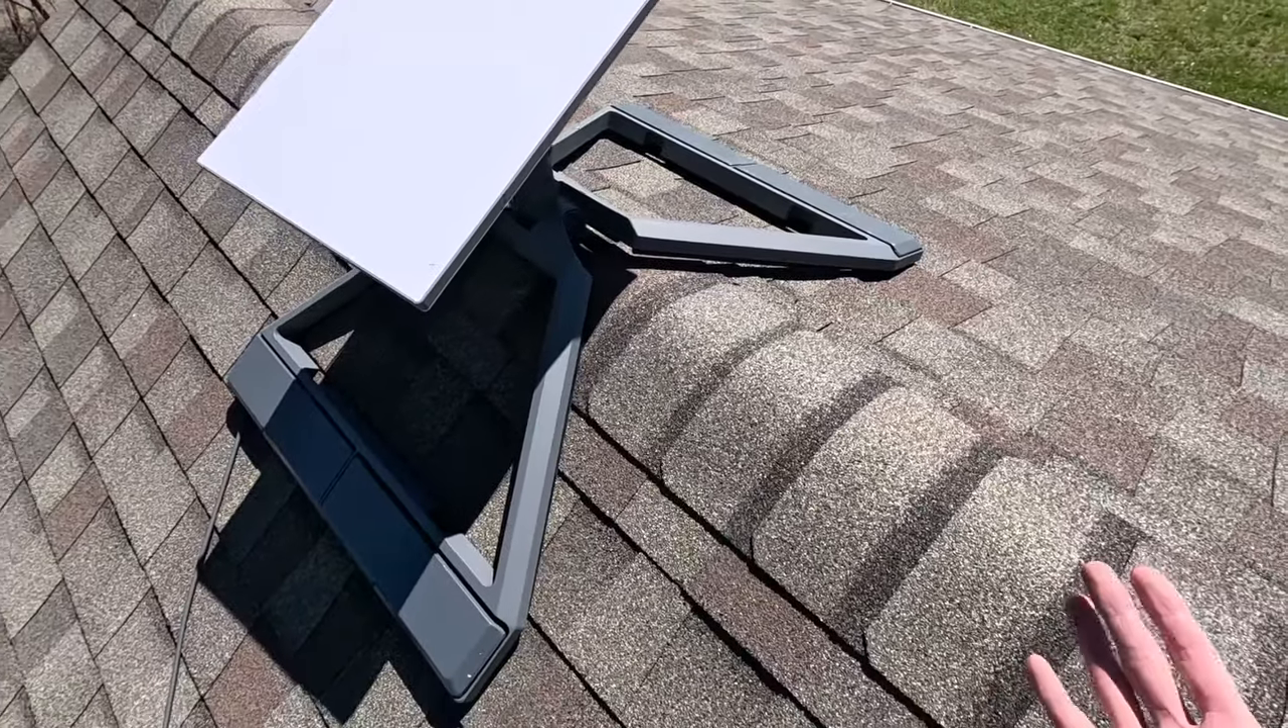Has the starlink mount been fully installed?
Yes.